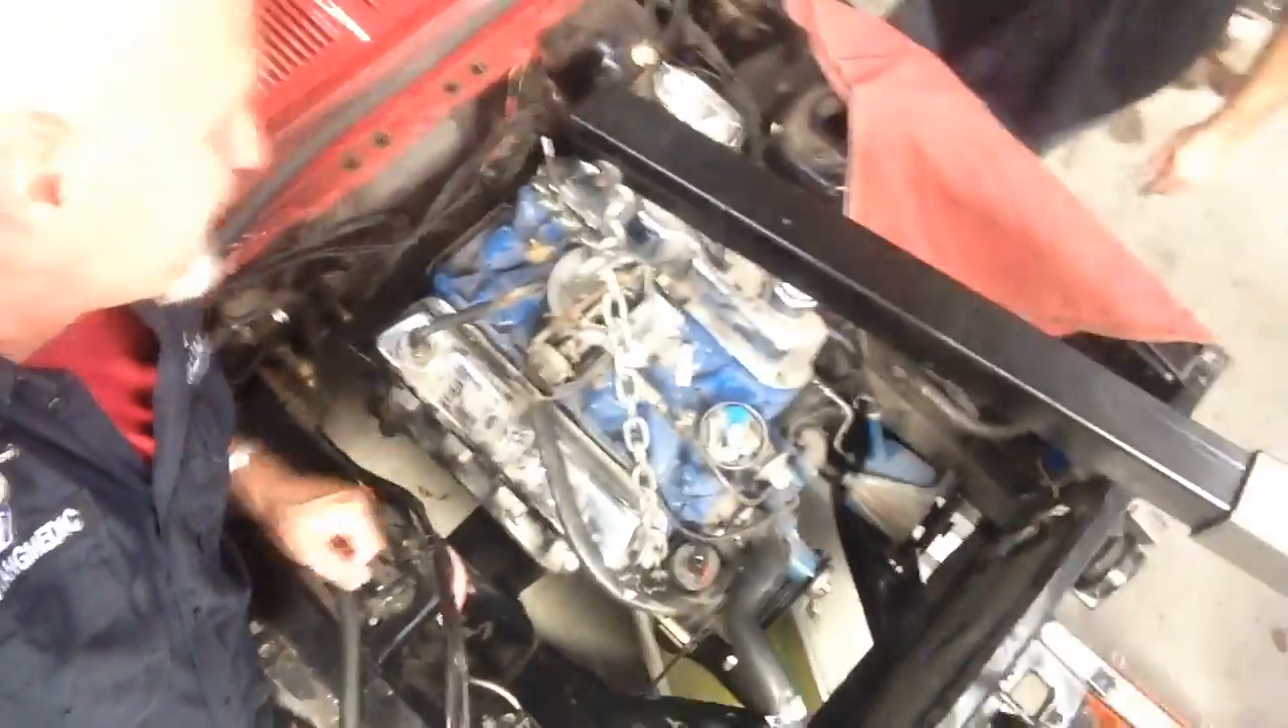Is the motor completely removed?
No.